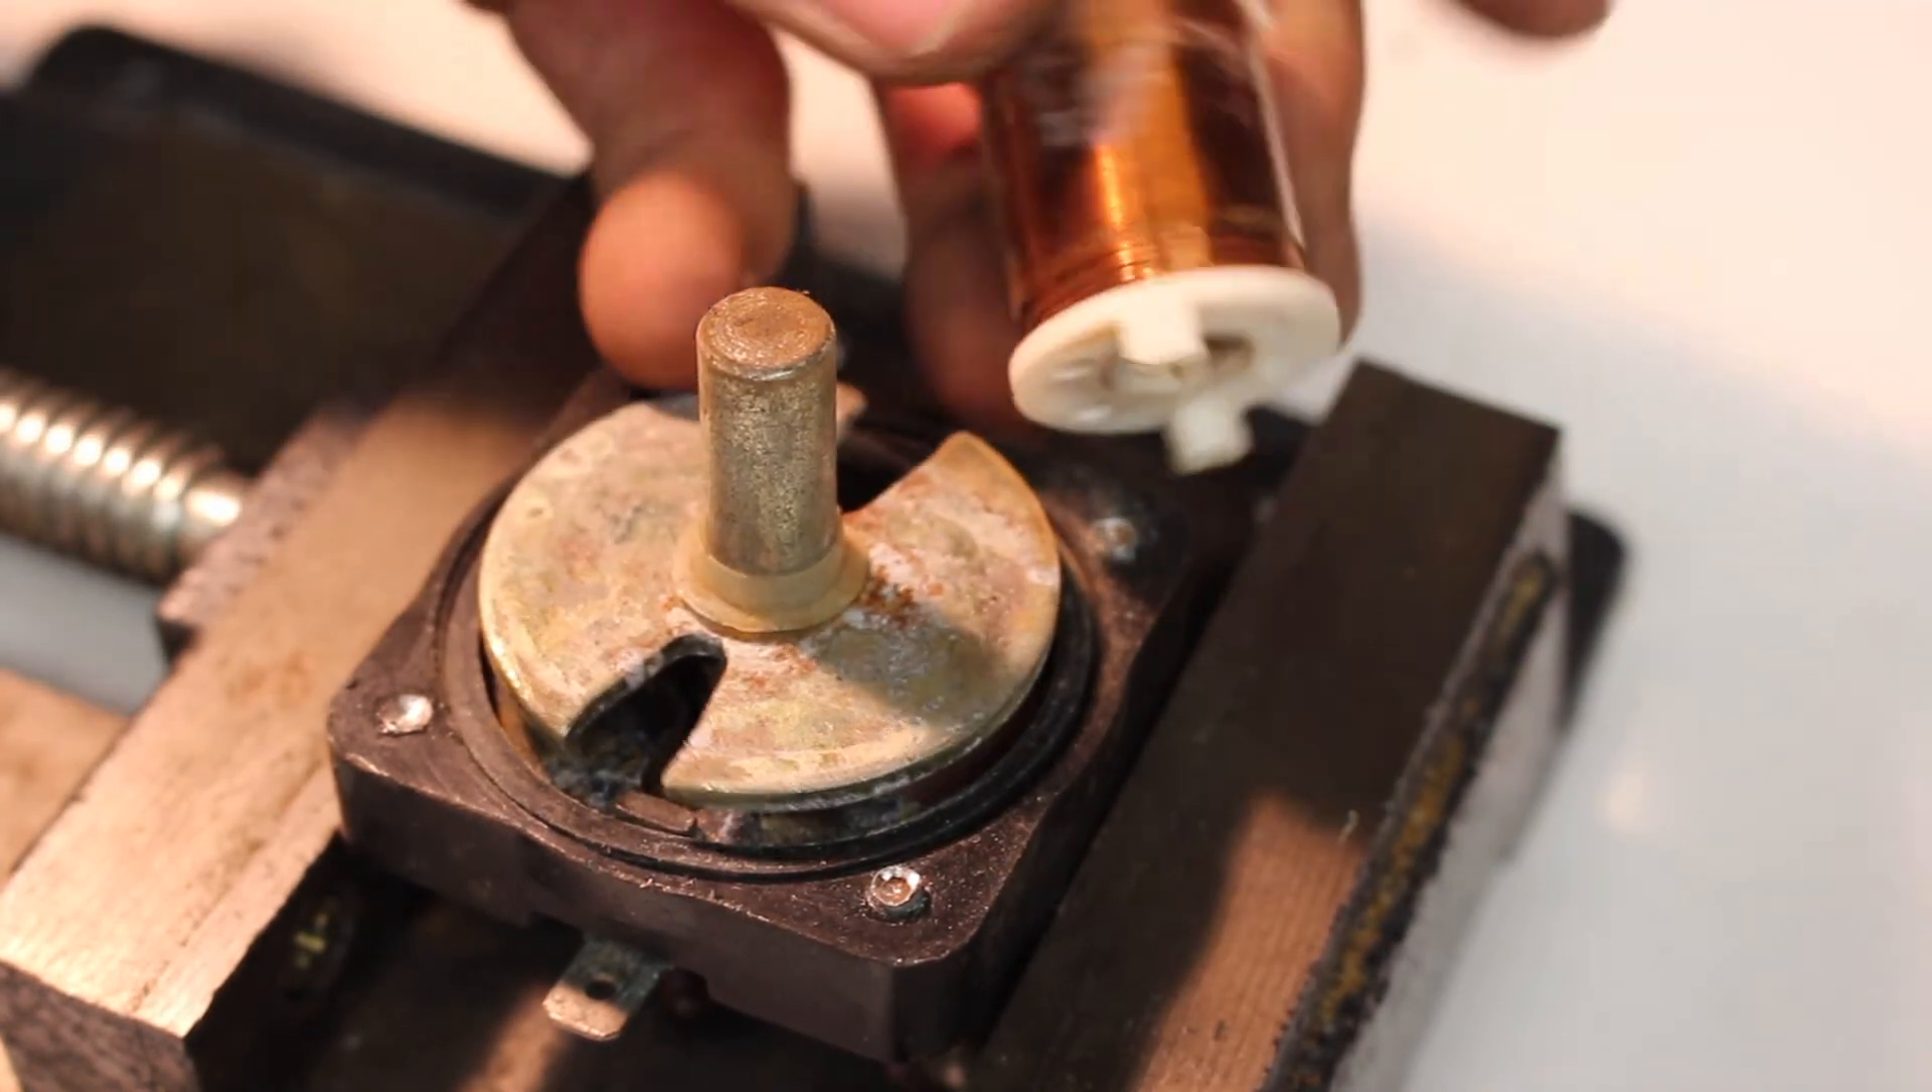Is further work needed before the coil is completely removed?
No.